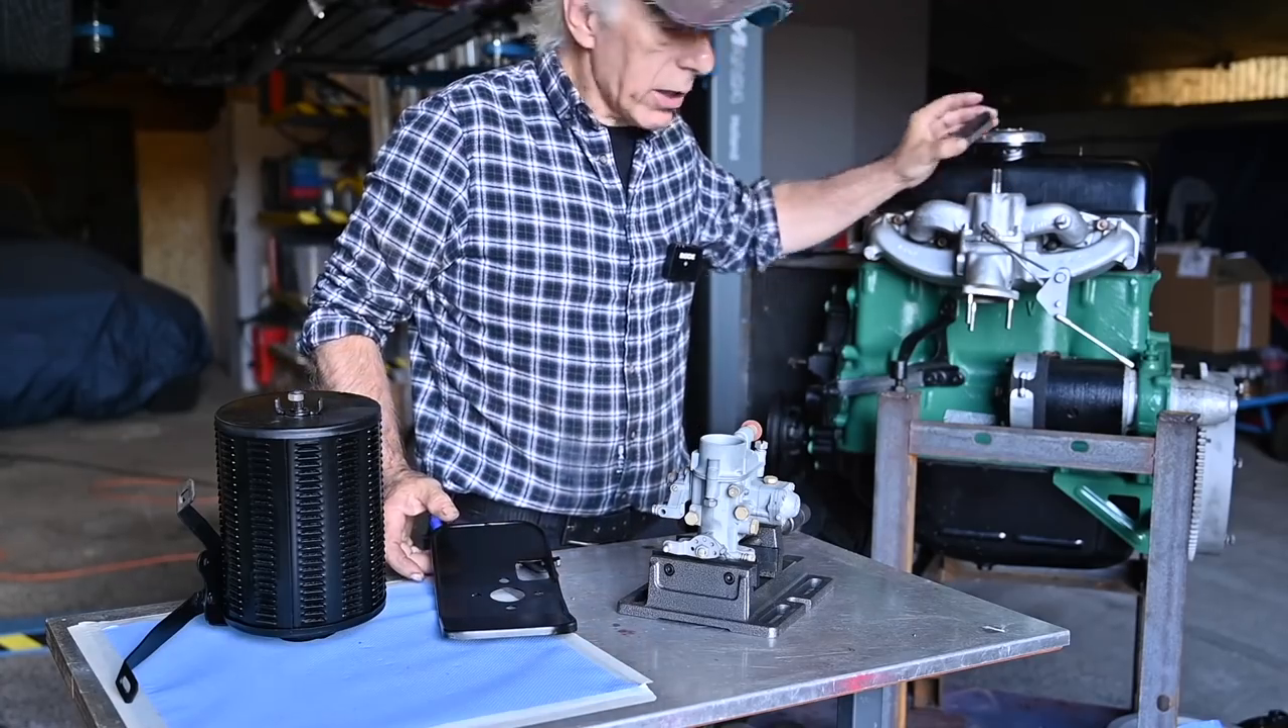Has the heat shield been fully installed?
No.